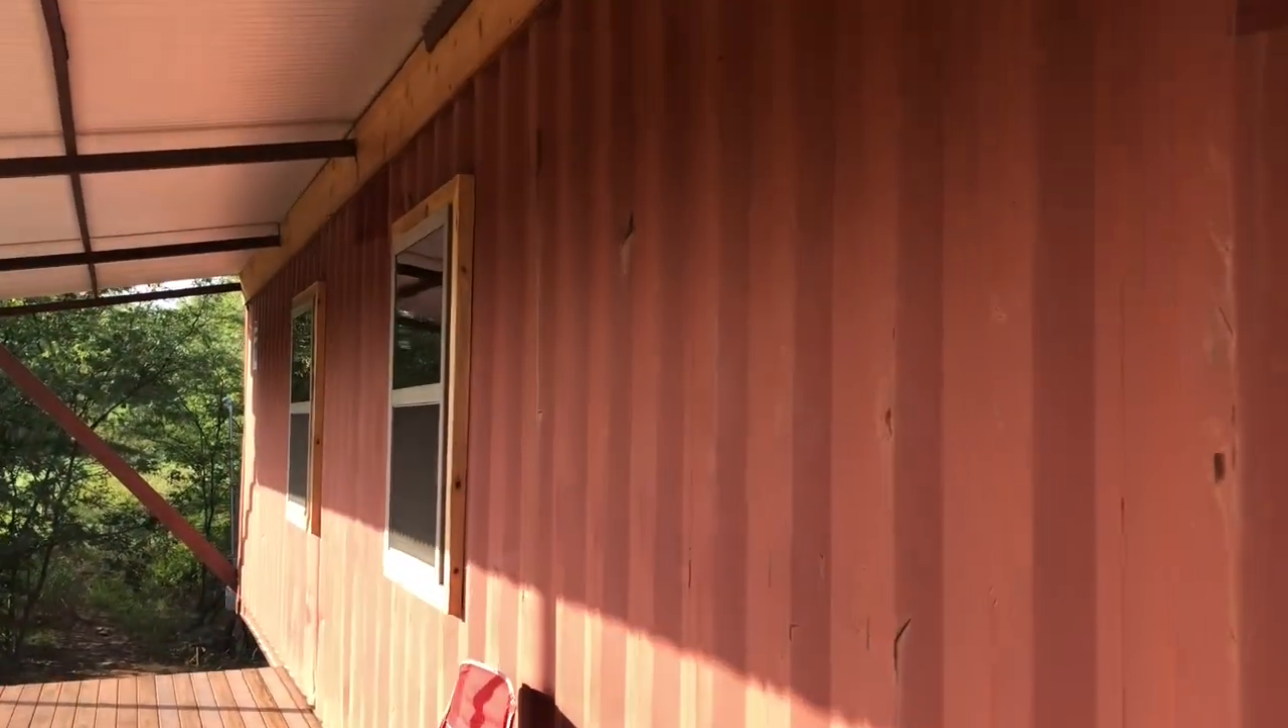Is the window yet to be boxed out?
No.